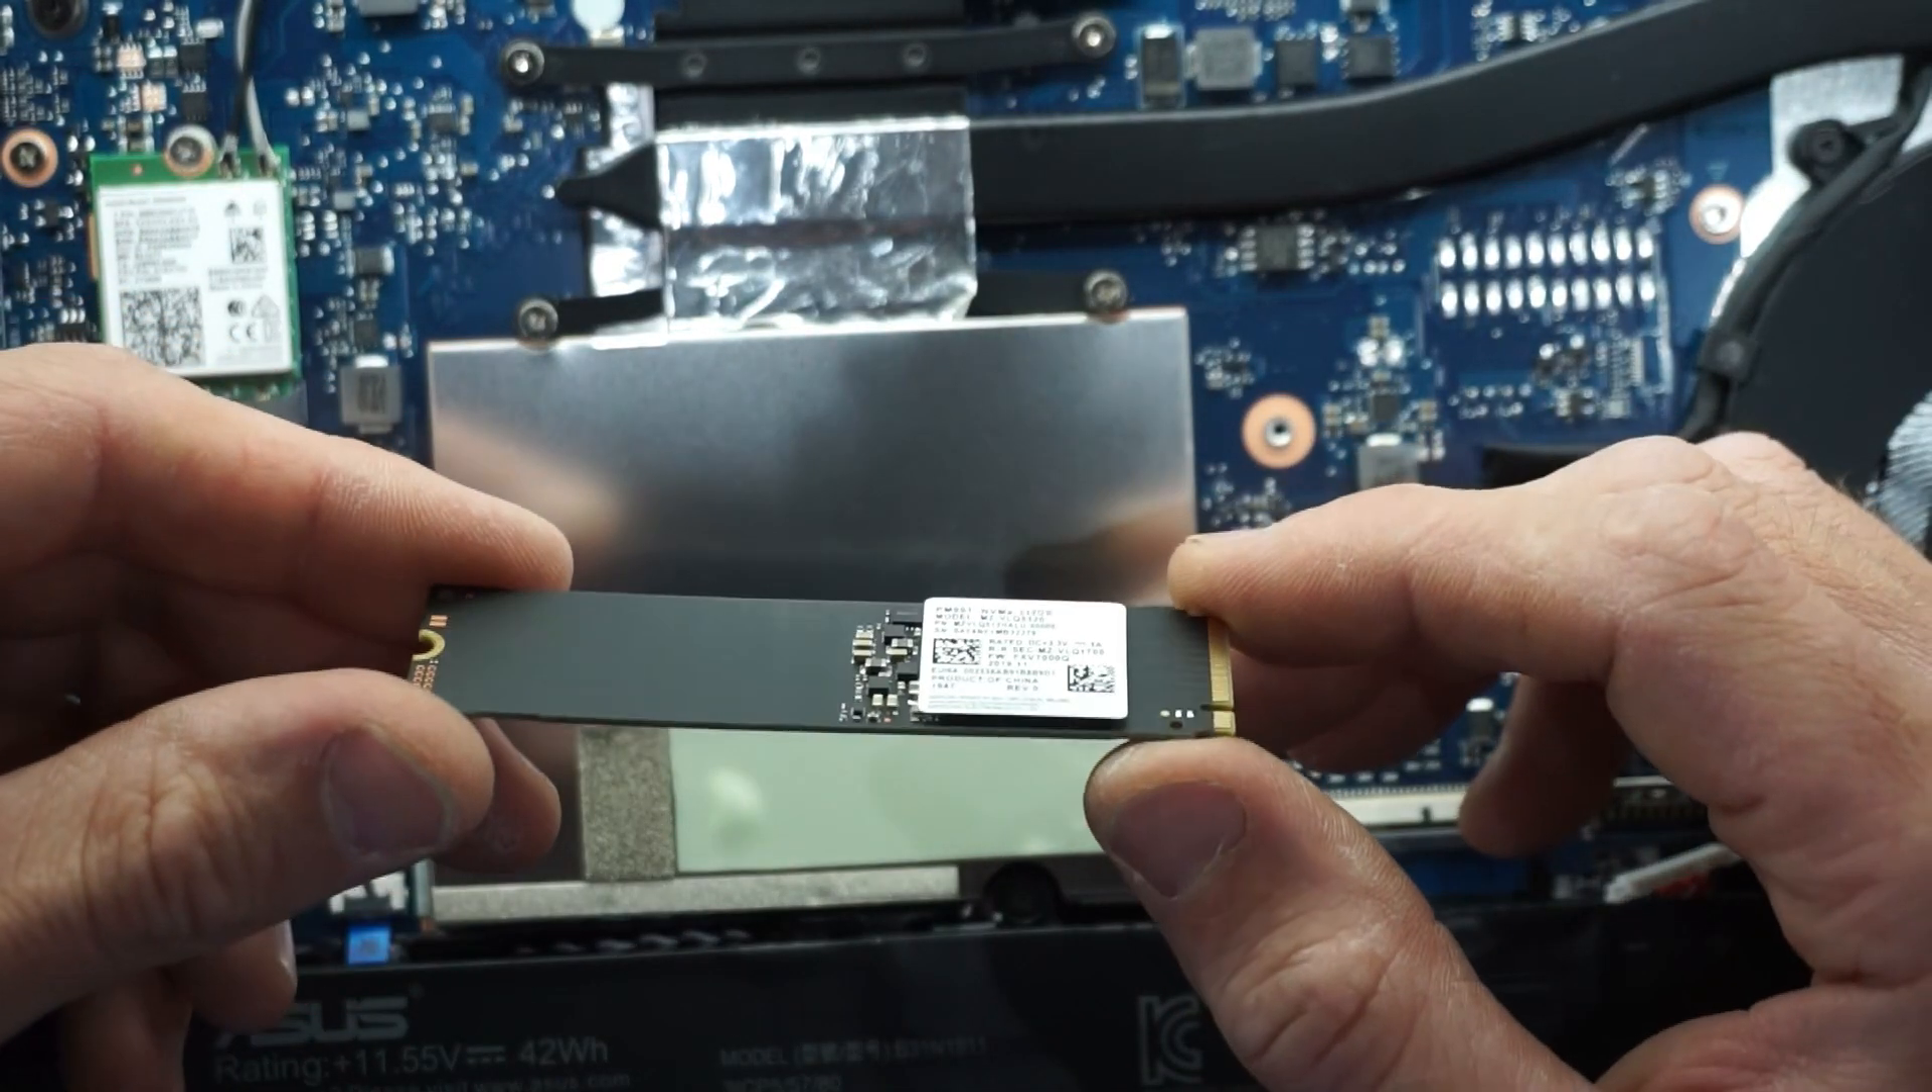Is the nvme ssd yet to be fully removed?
No.